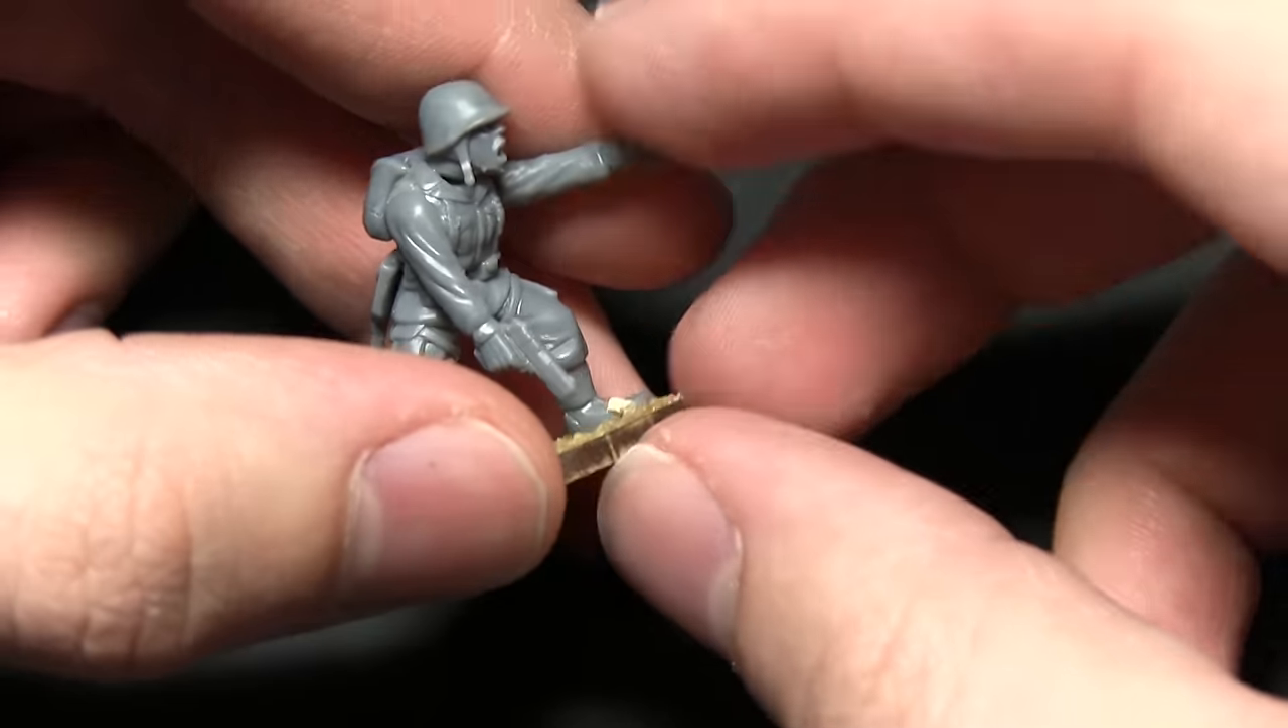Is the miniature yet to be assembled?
No.